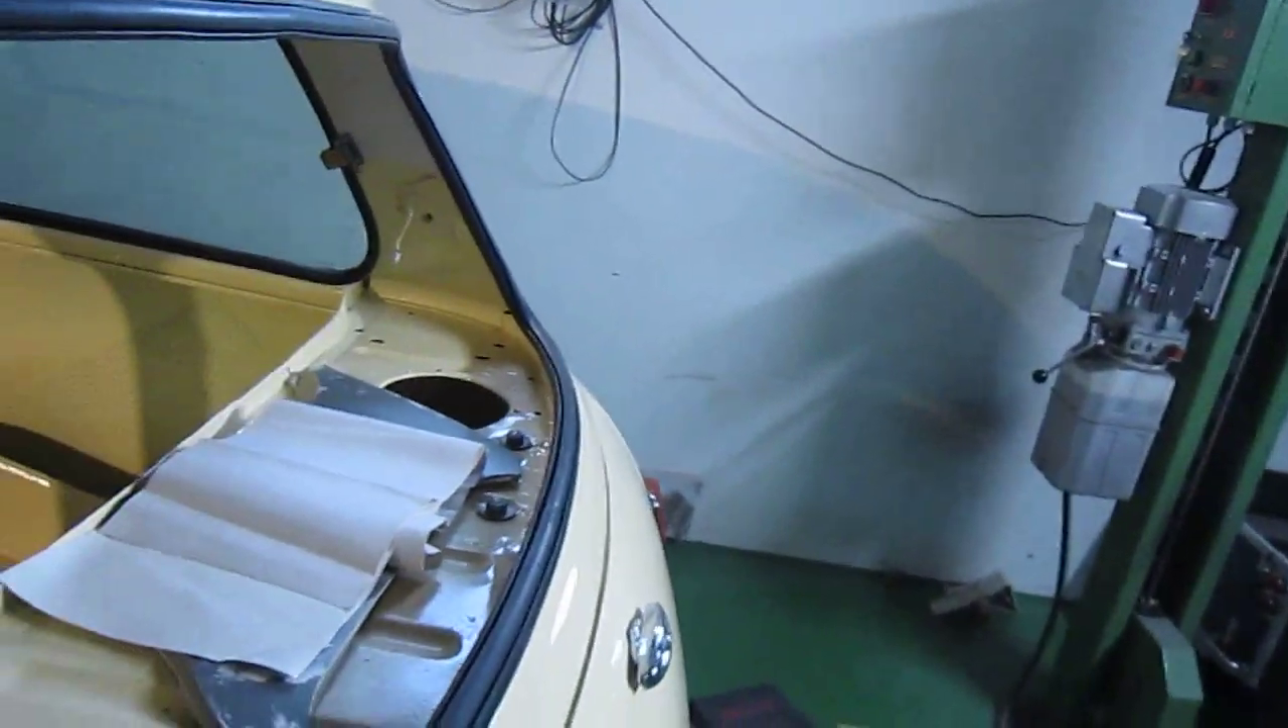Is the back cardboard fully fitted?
No.